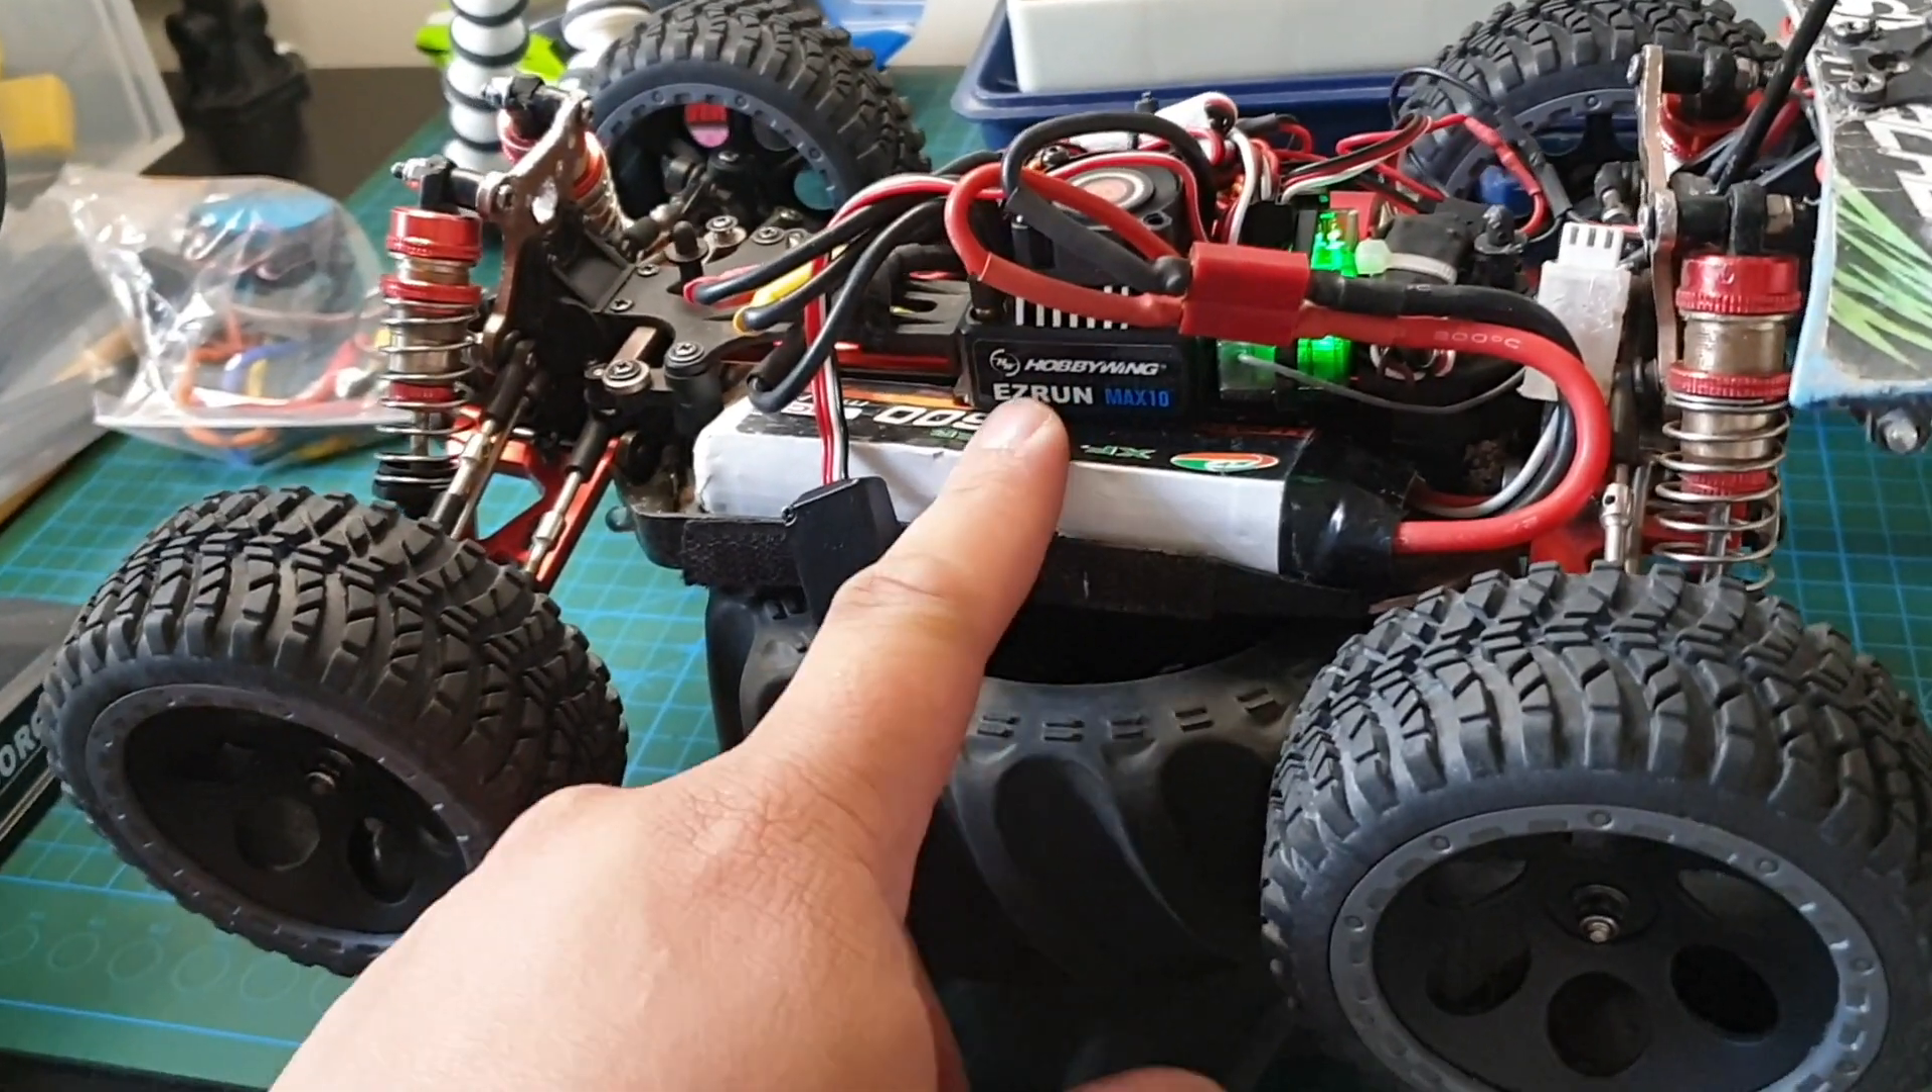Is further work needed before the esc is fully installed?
No.